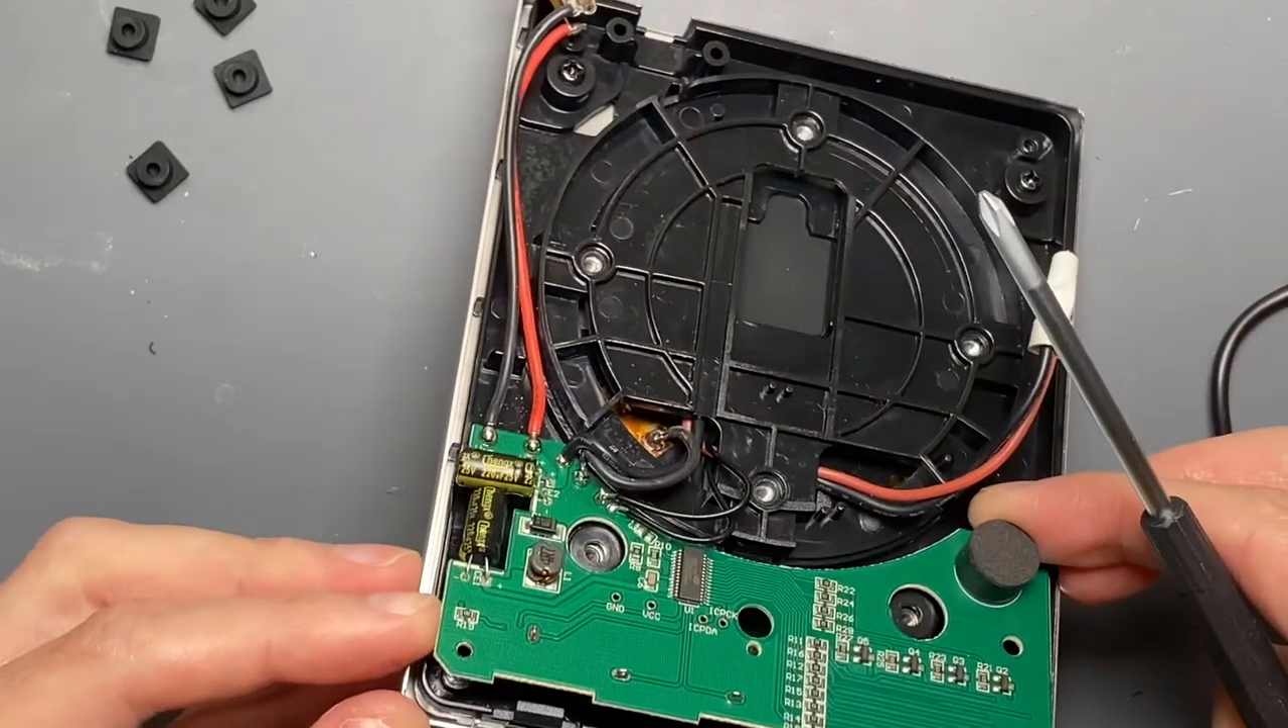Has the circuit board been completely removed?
No.